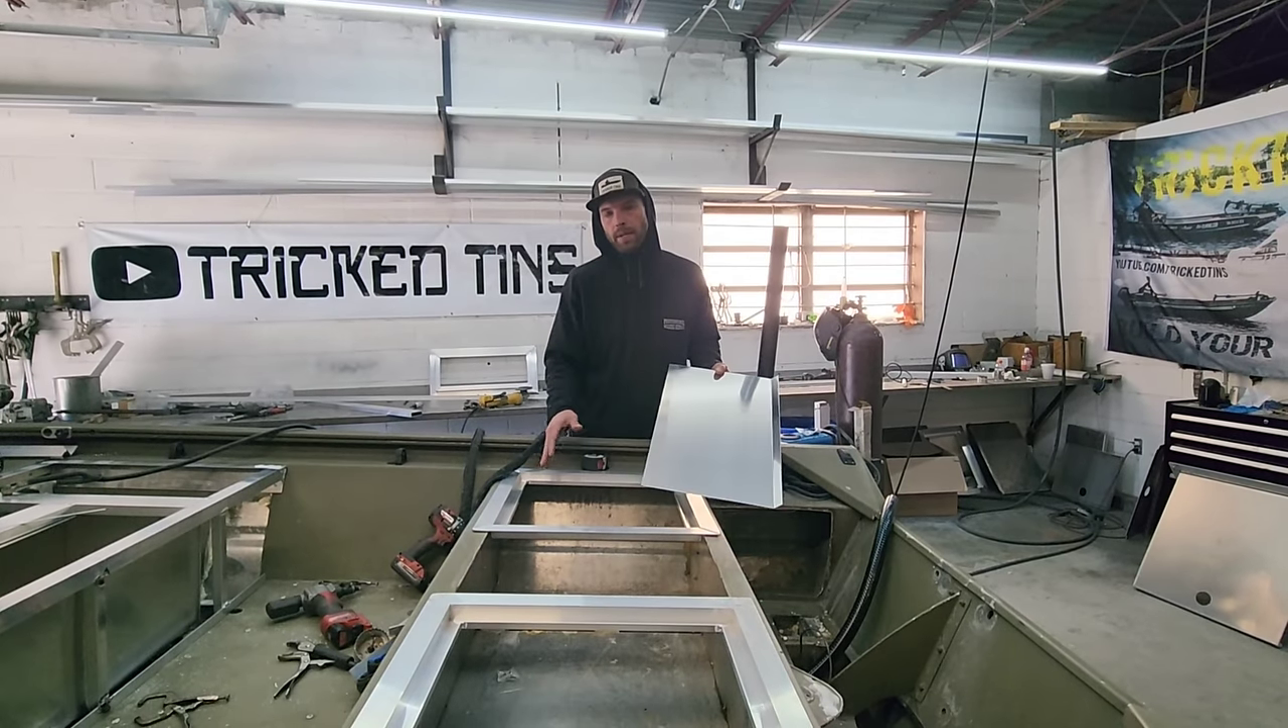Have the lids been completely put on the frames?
No.